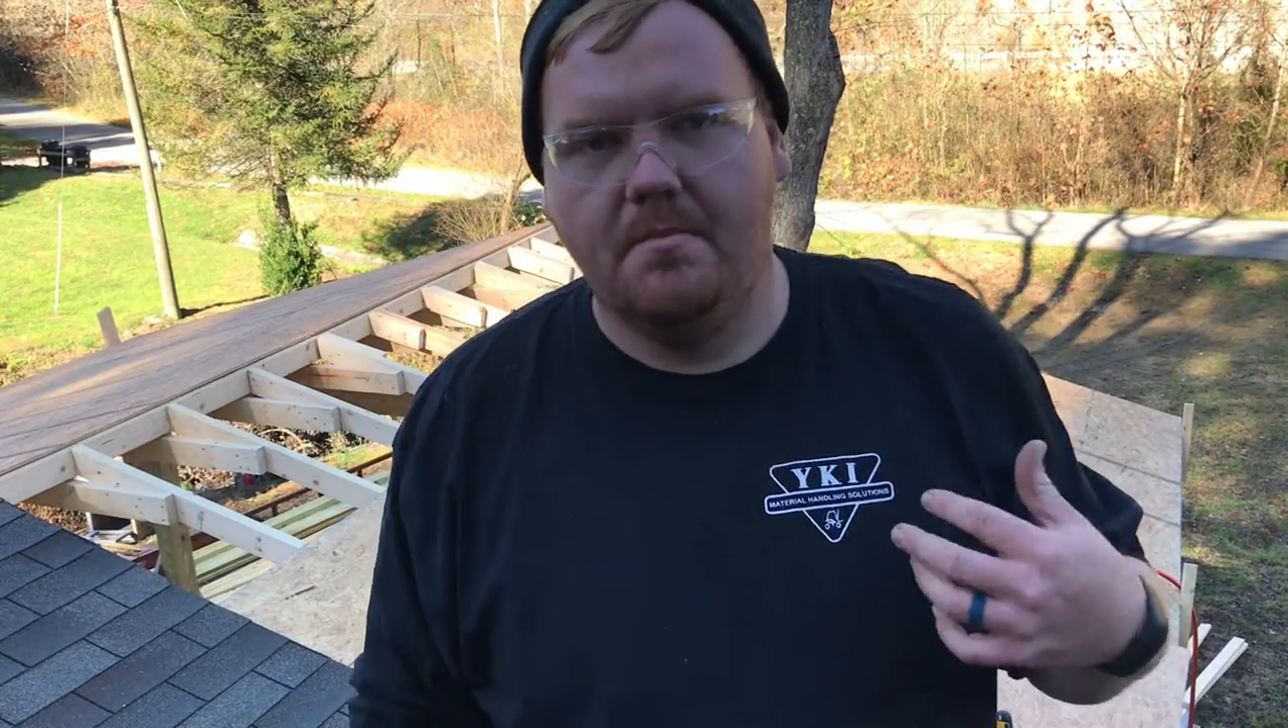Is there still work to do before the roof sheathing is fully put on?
Yes.